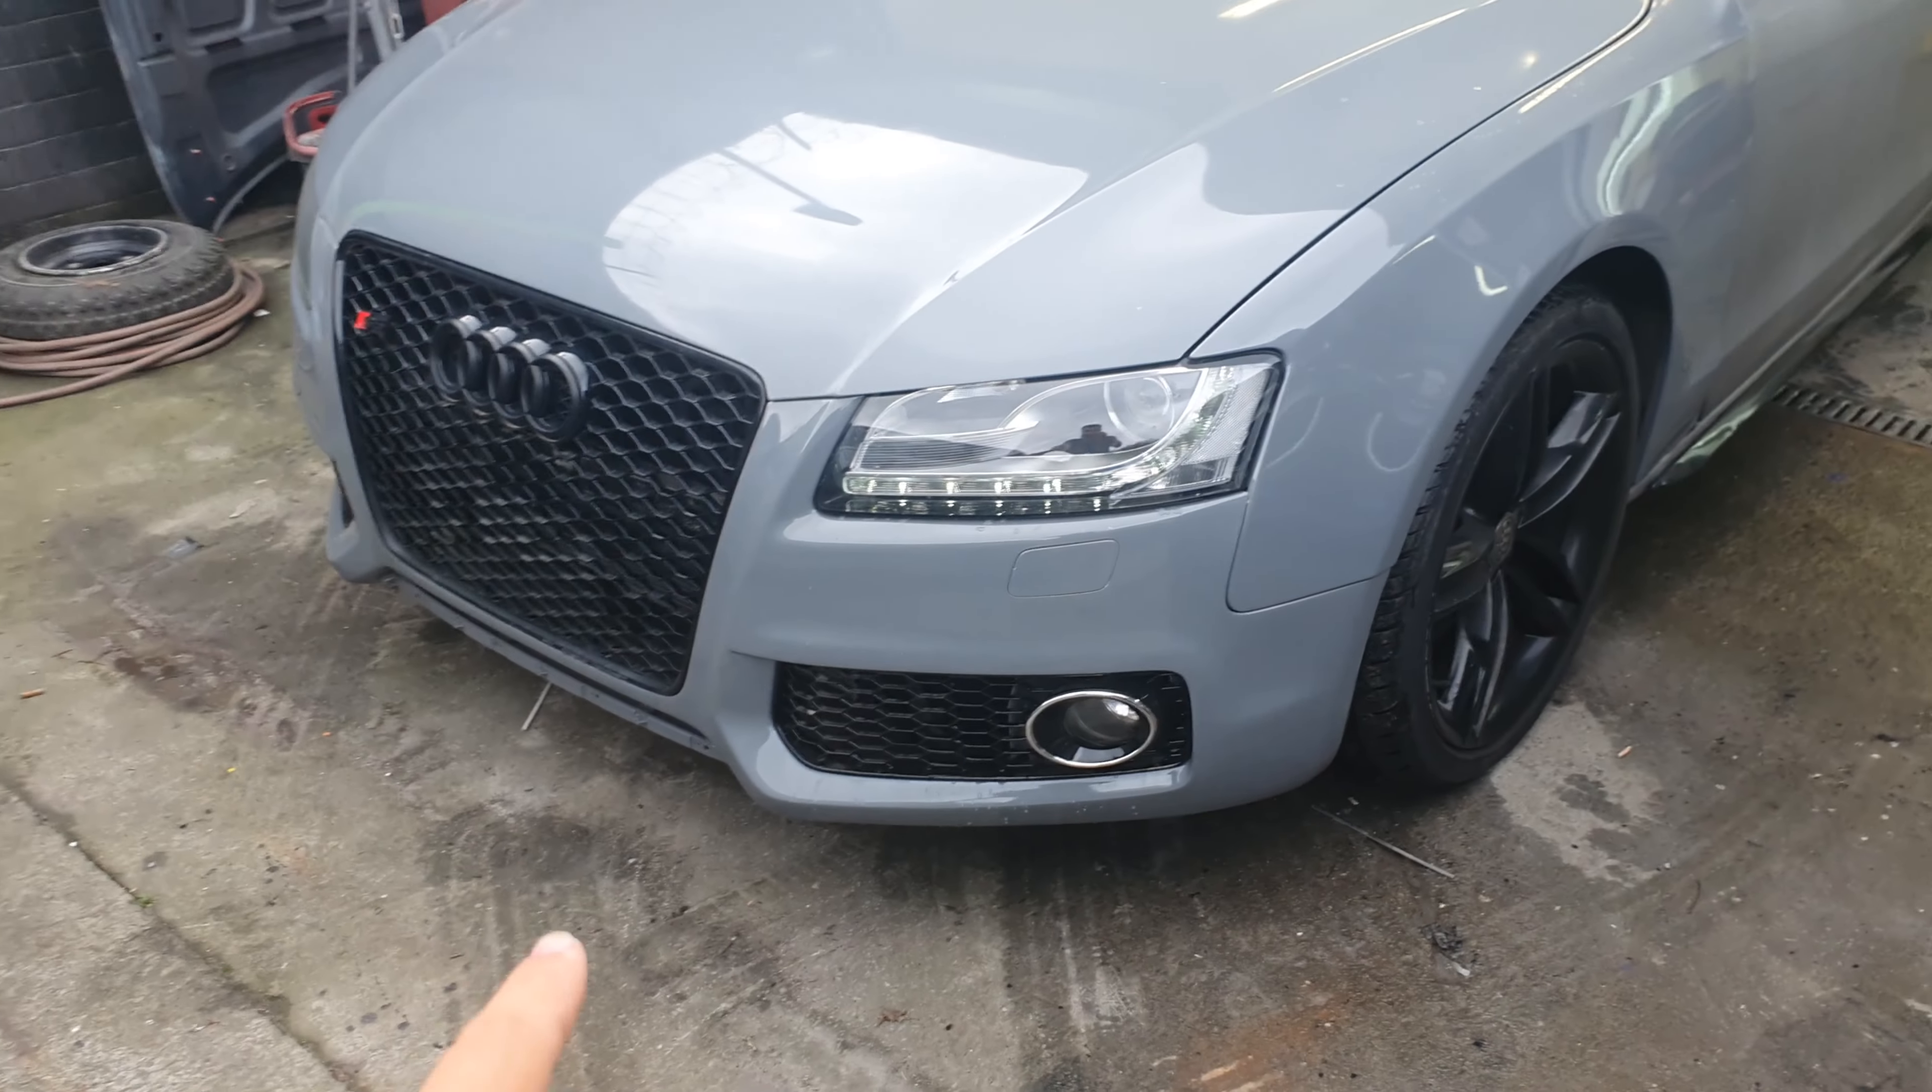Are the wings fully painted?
Yes.